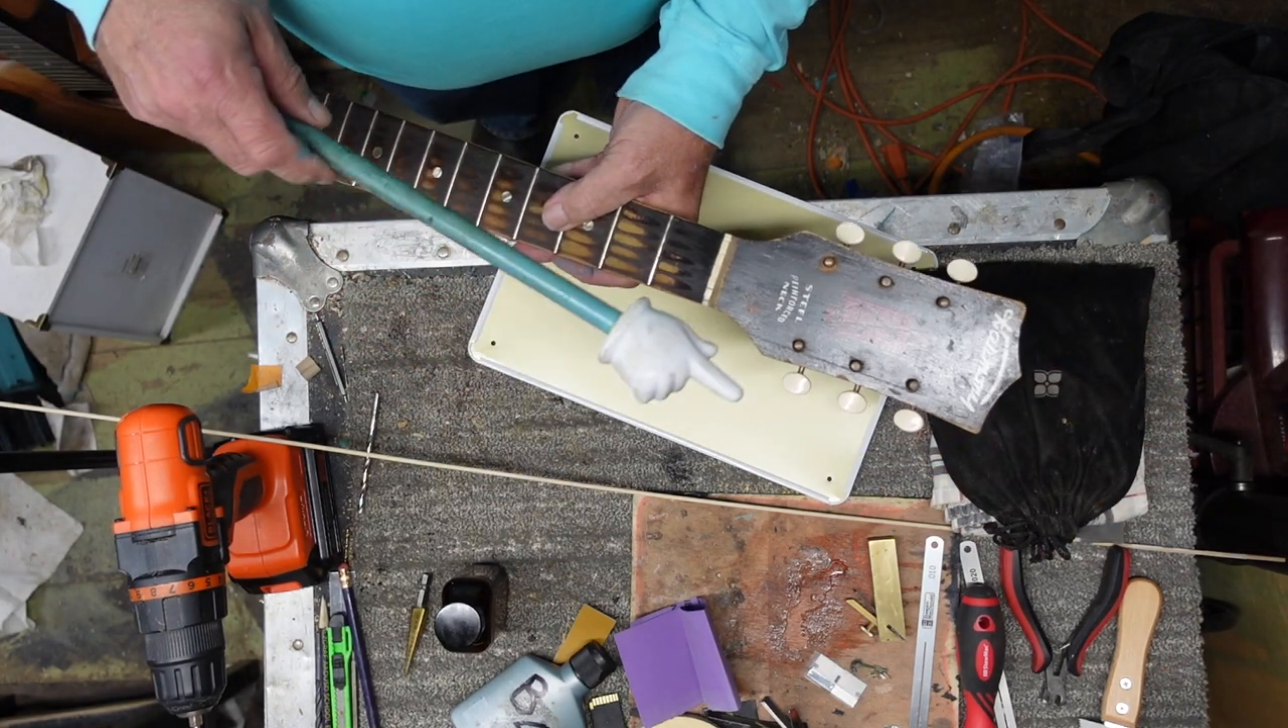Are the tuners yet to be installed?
No.